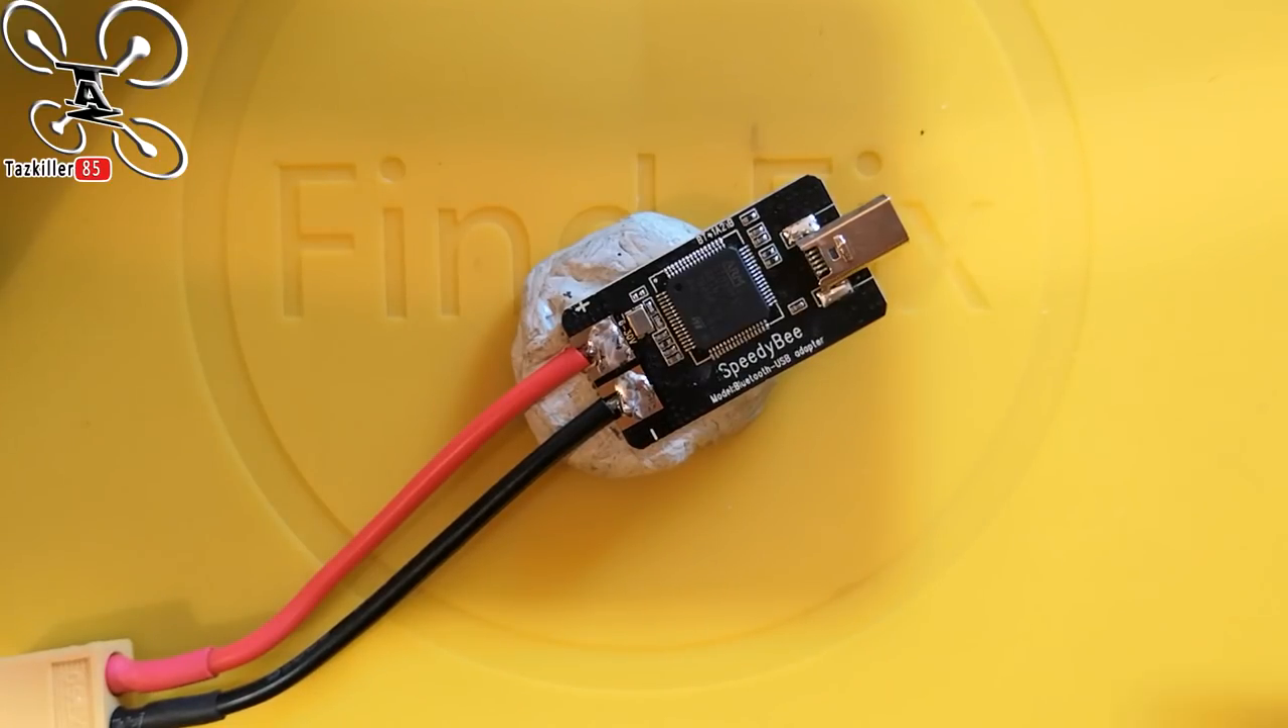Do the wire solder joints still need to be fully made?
No.